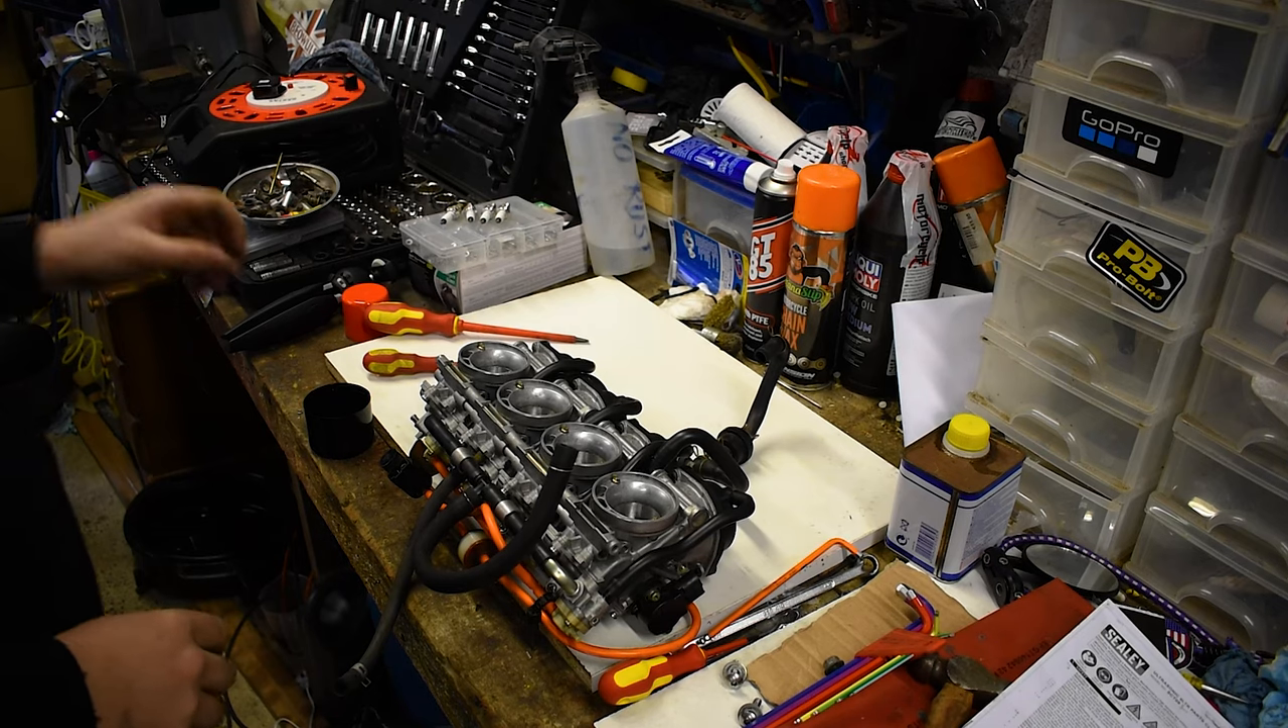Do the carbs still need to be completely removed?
No.